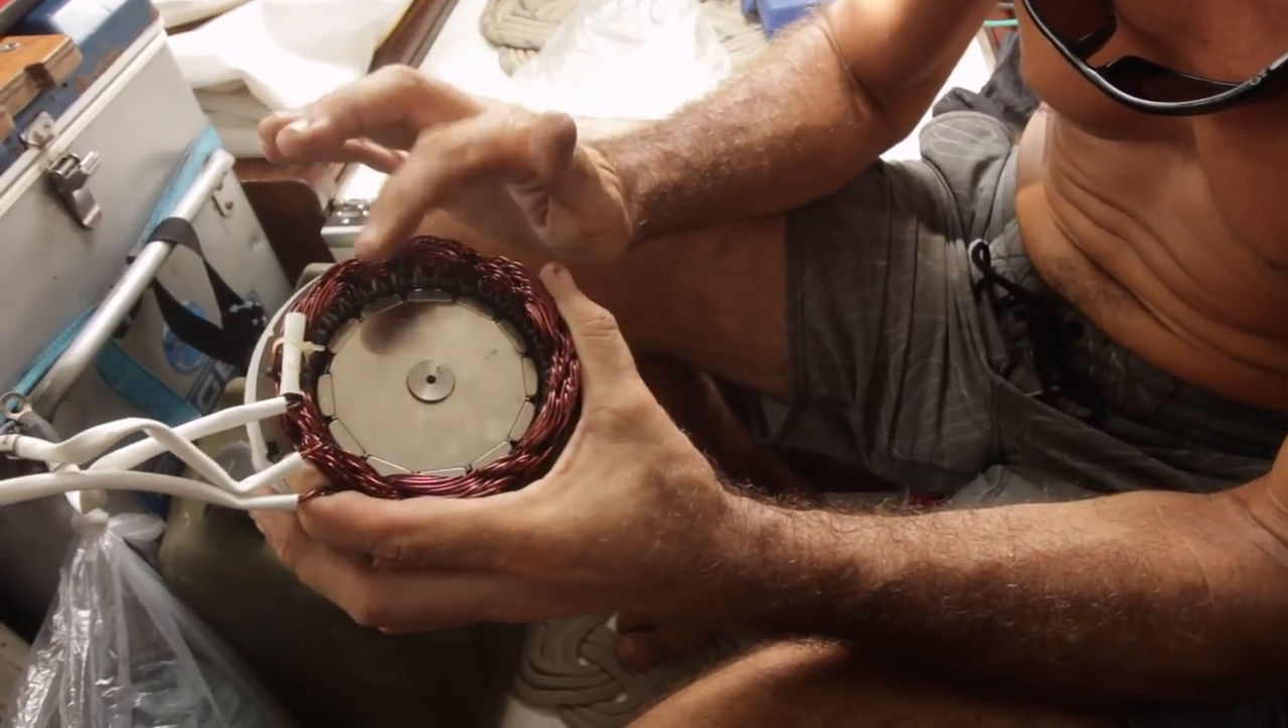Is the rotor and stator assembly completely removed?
Yes.